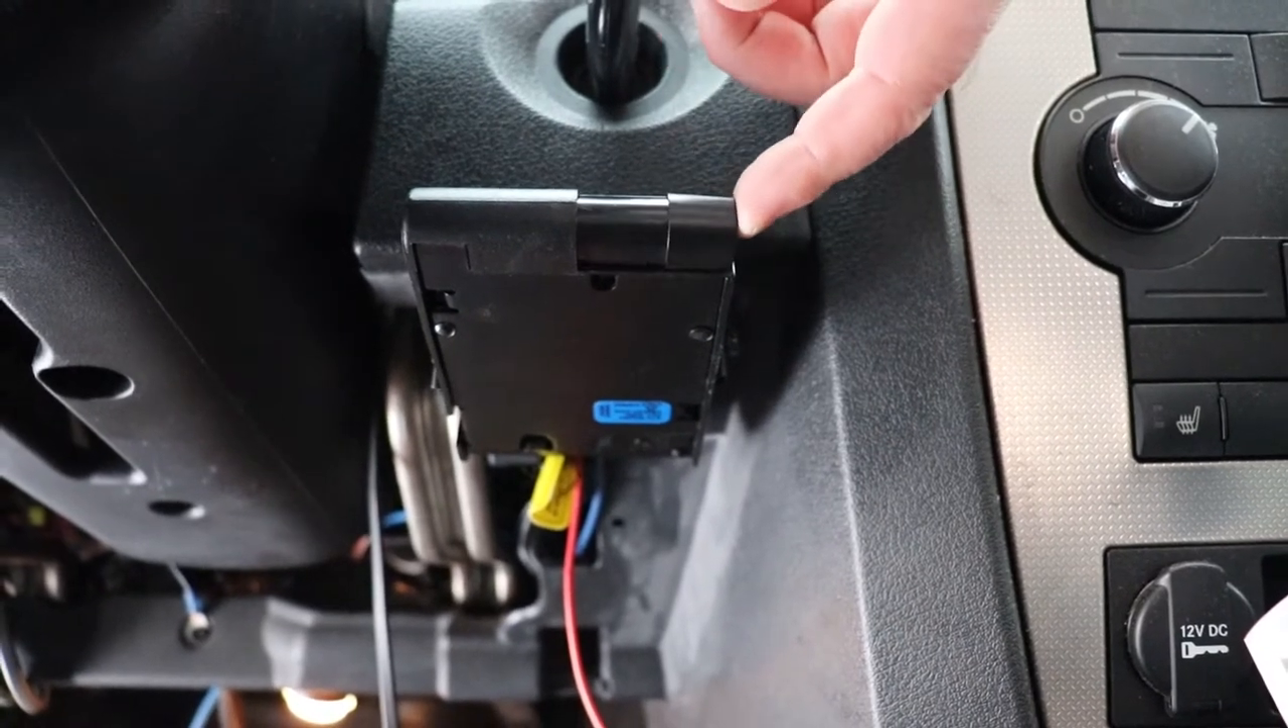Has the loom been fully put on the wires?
No.